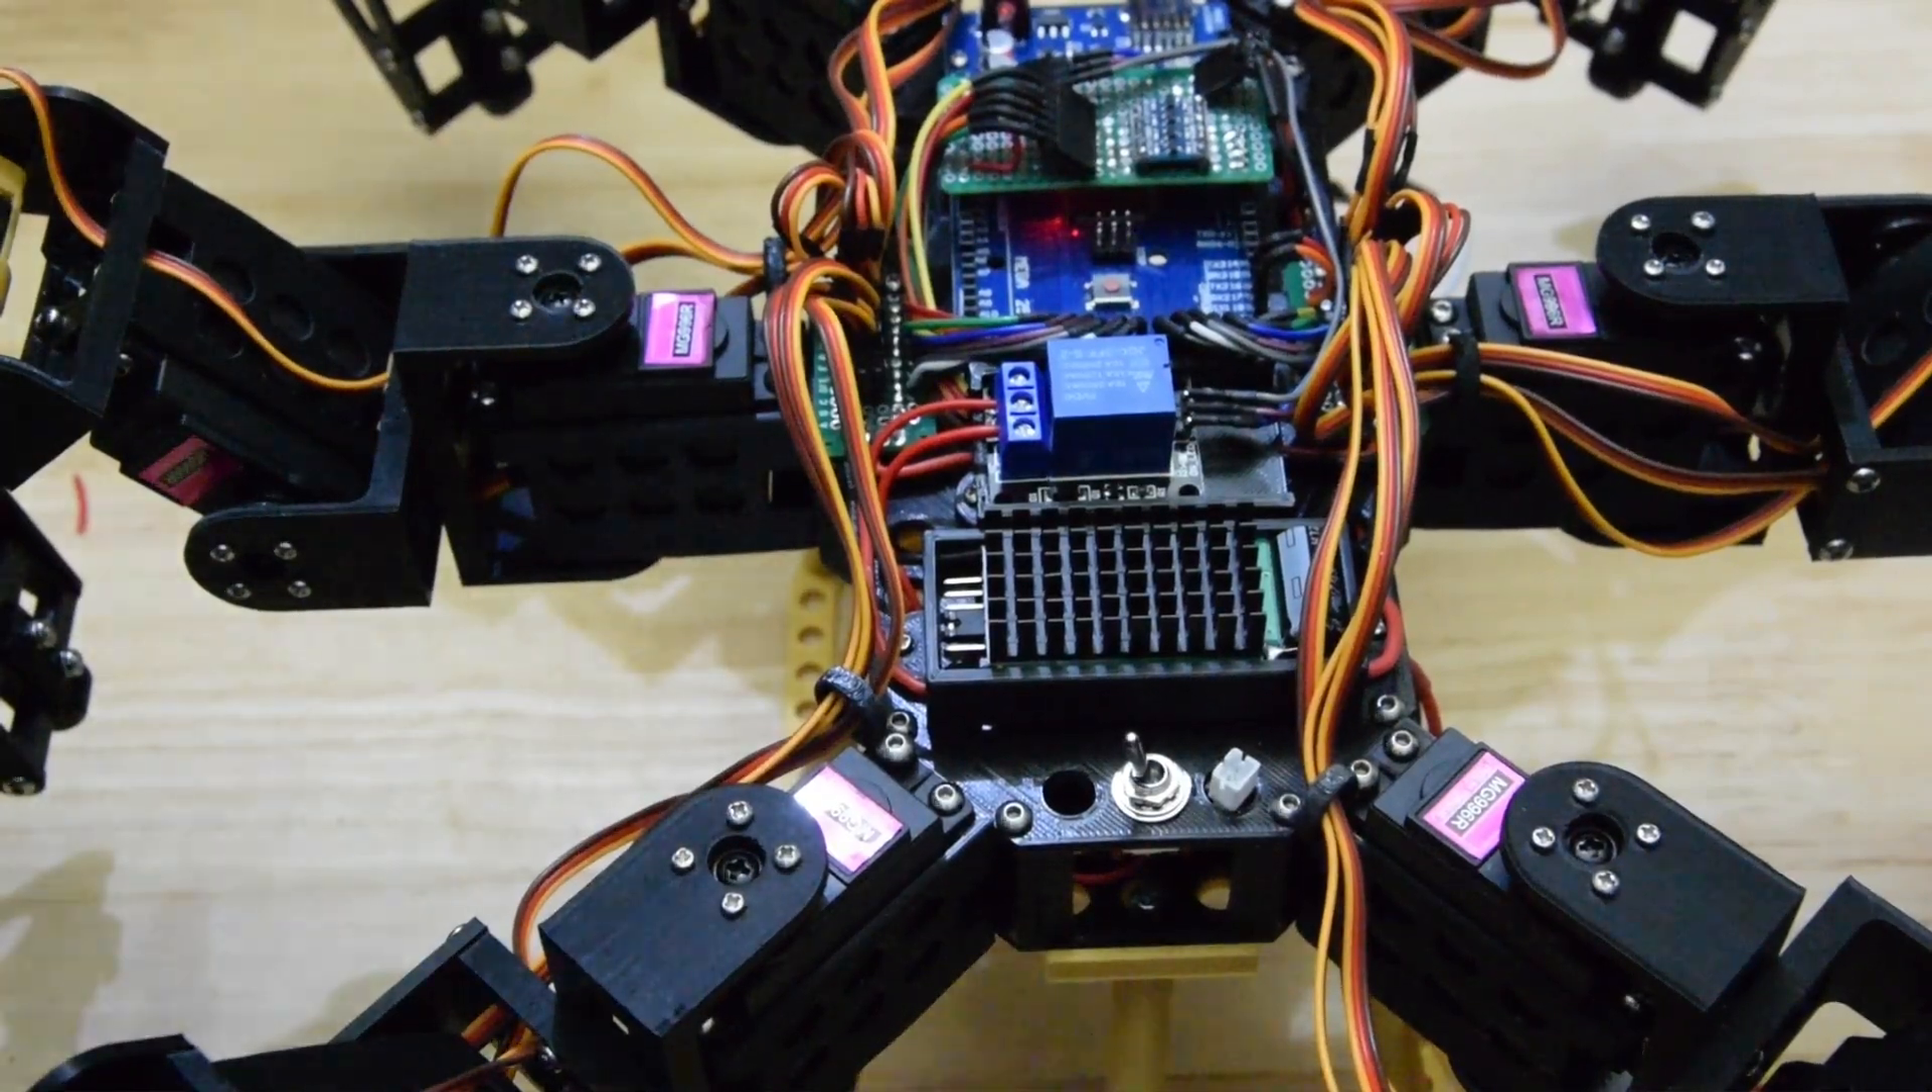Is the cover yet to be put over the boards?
Yes.